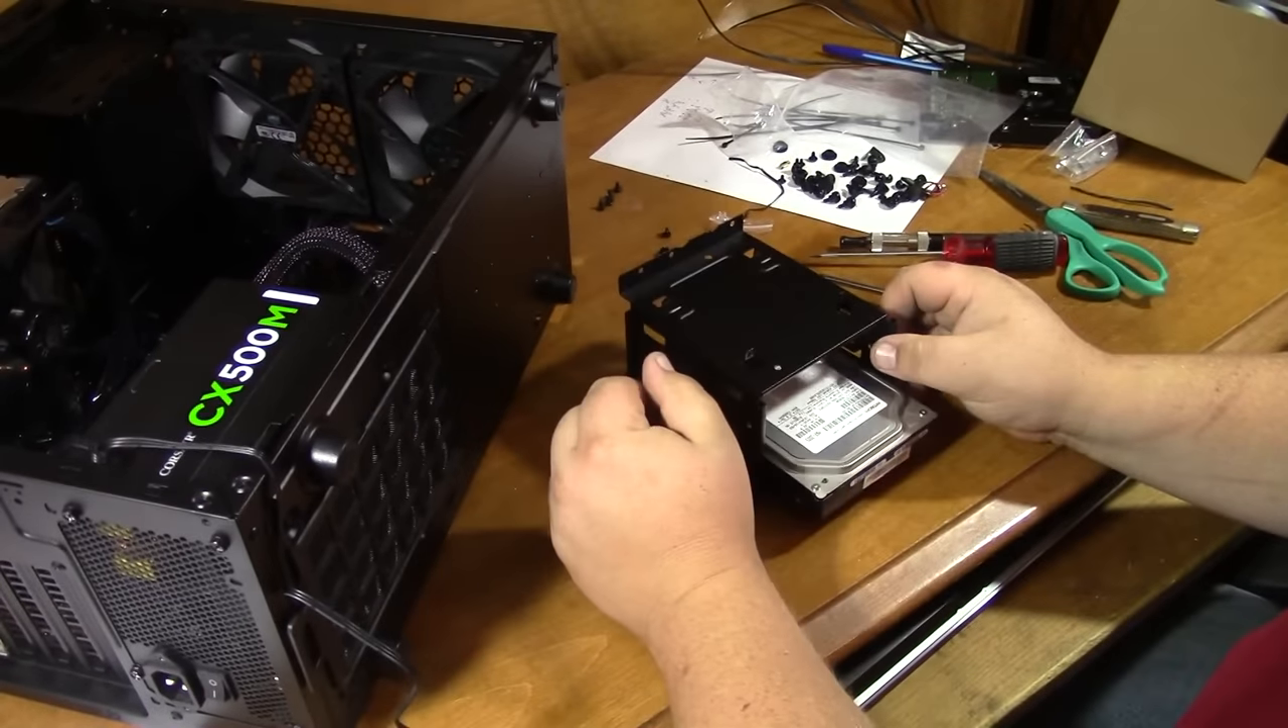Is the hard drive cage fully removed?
Yes.